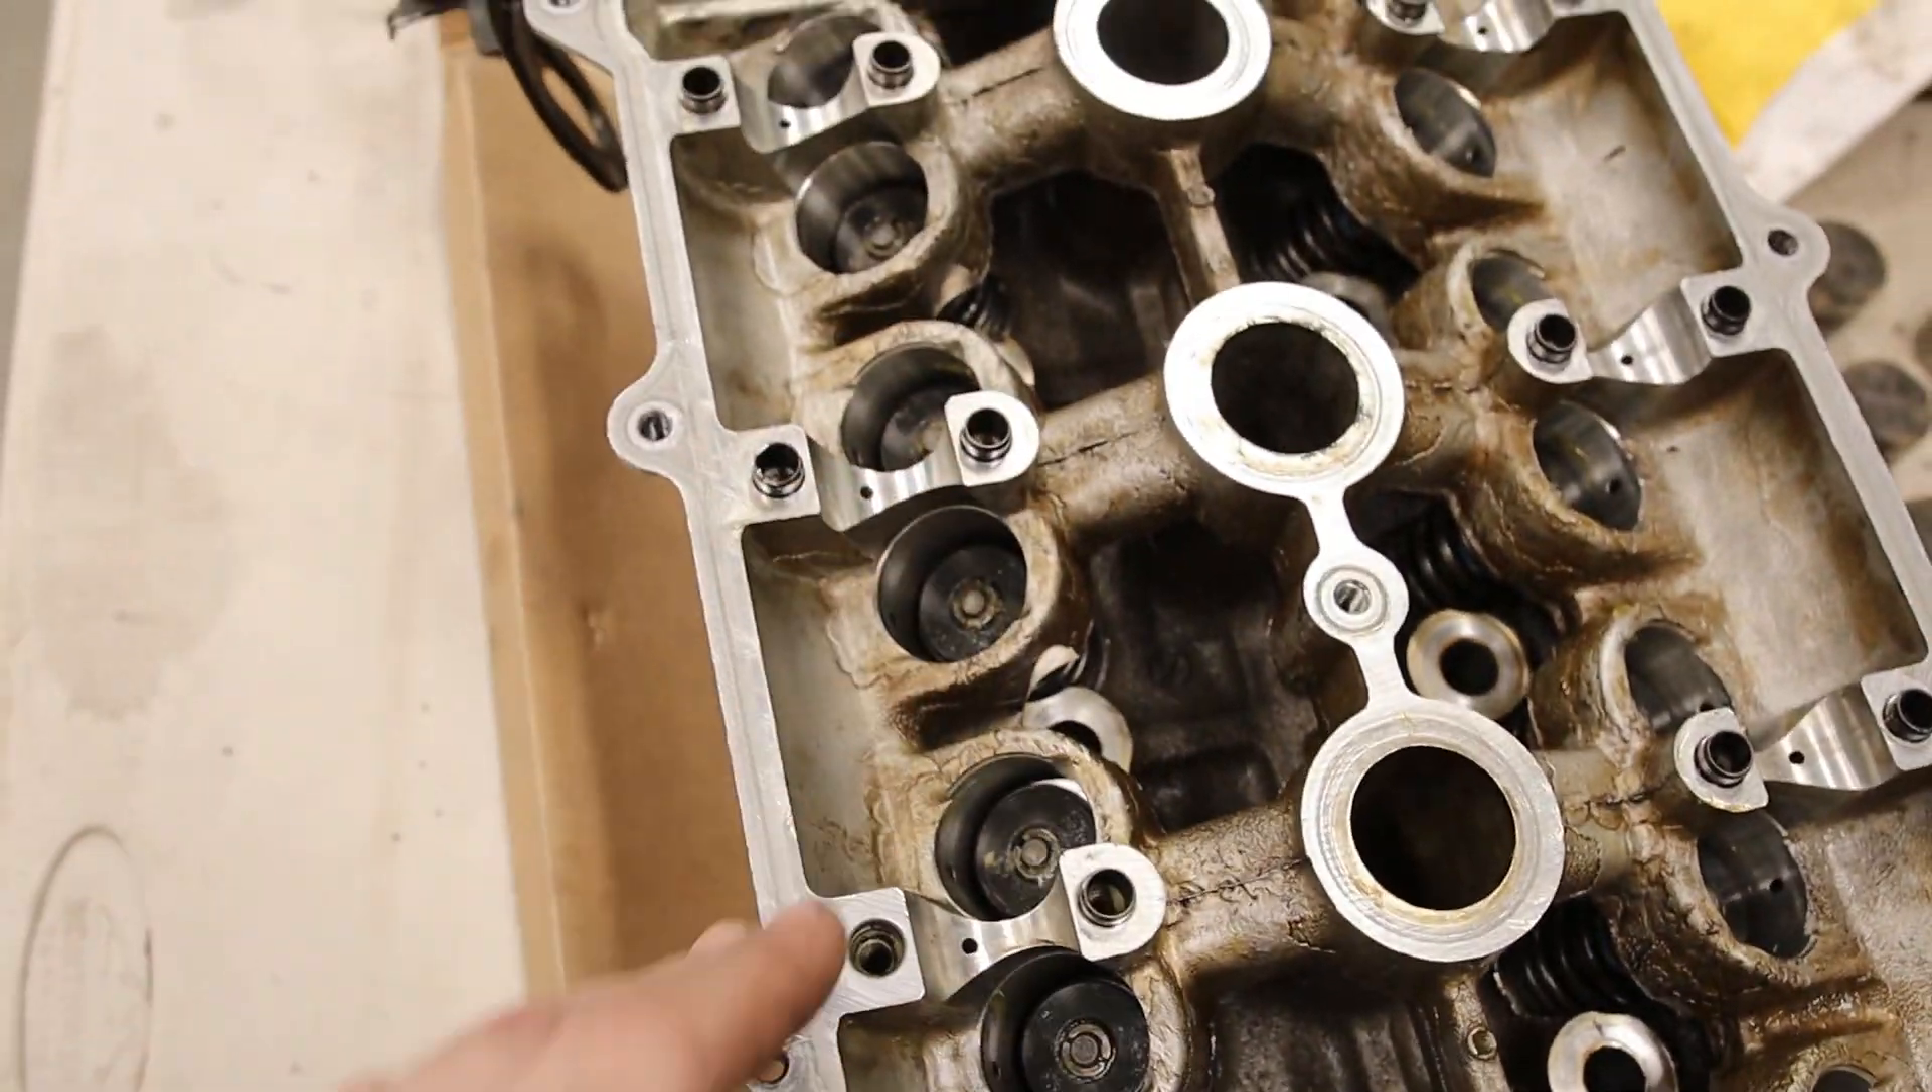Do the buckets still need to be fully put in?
Yes.